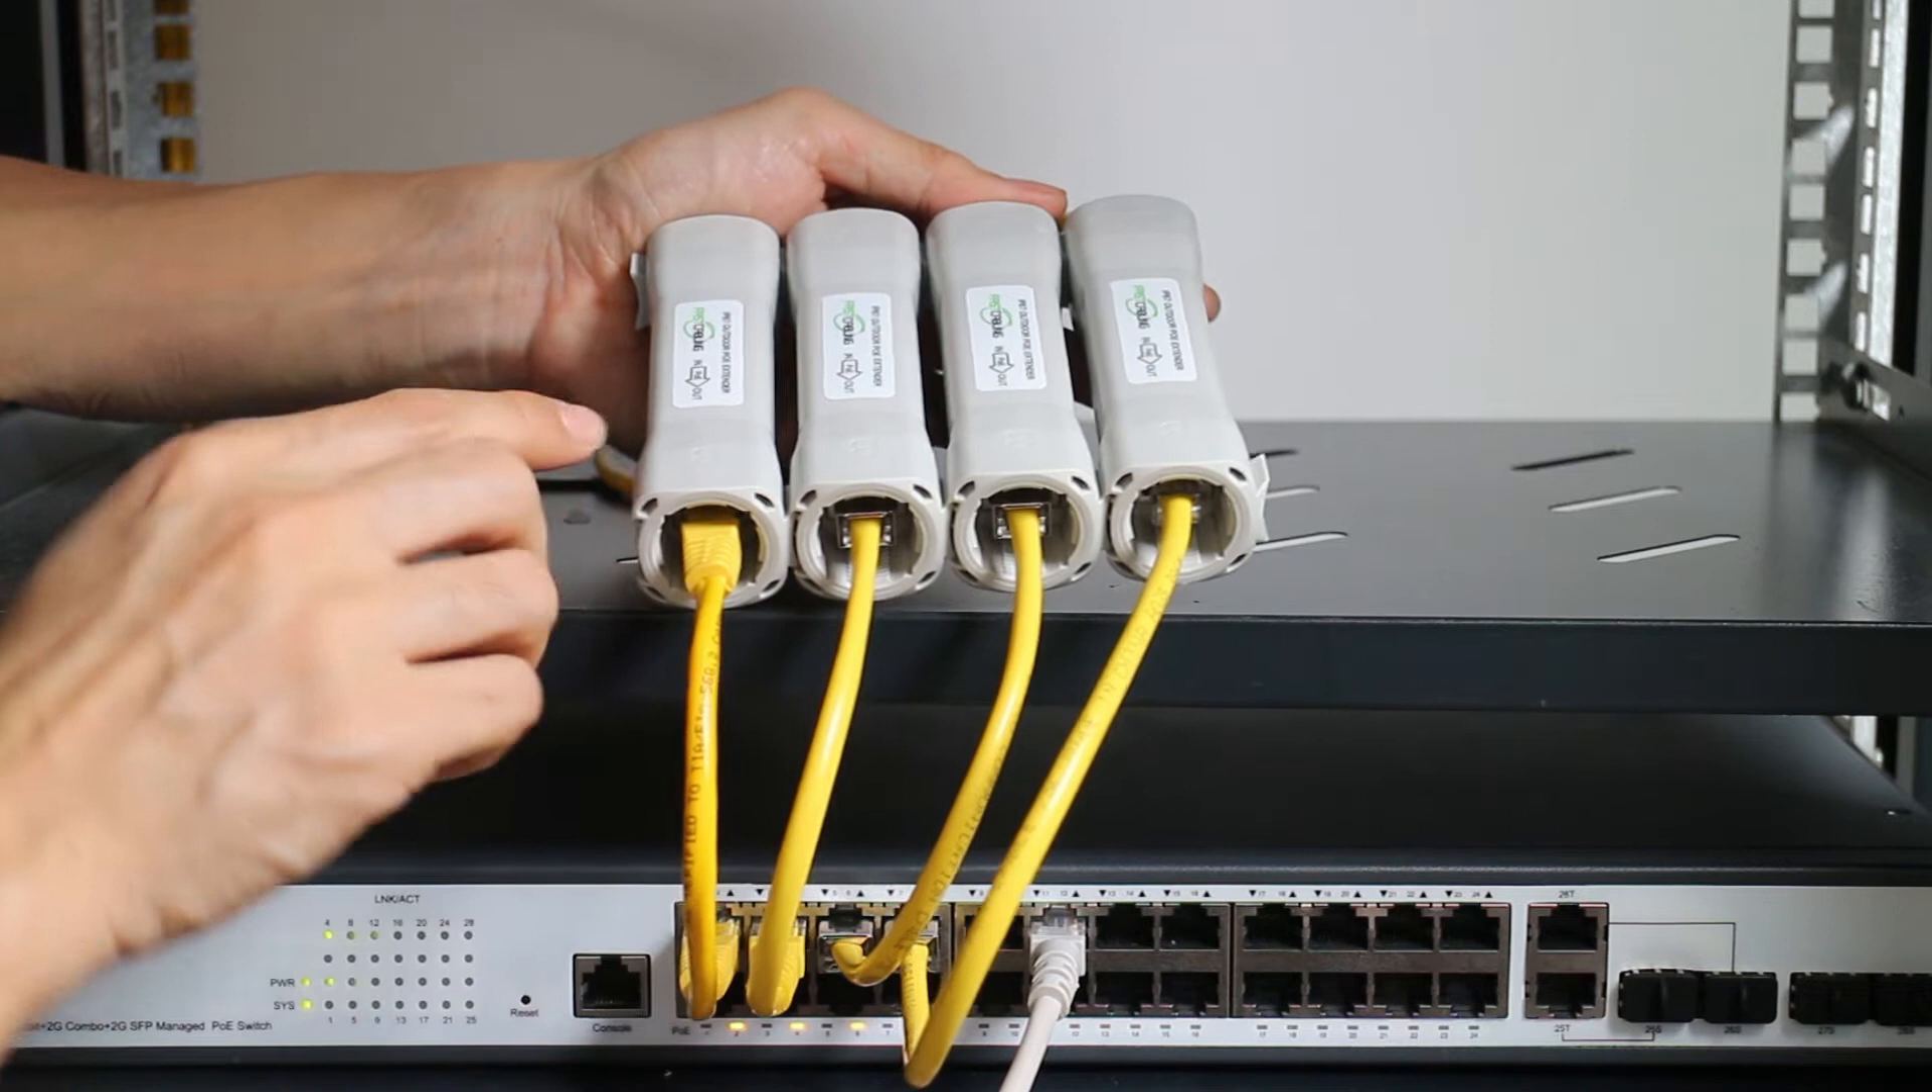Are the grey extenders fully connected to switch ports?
Yes.